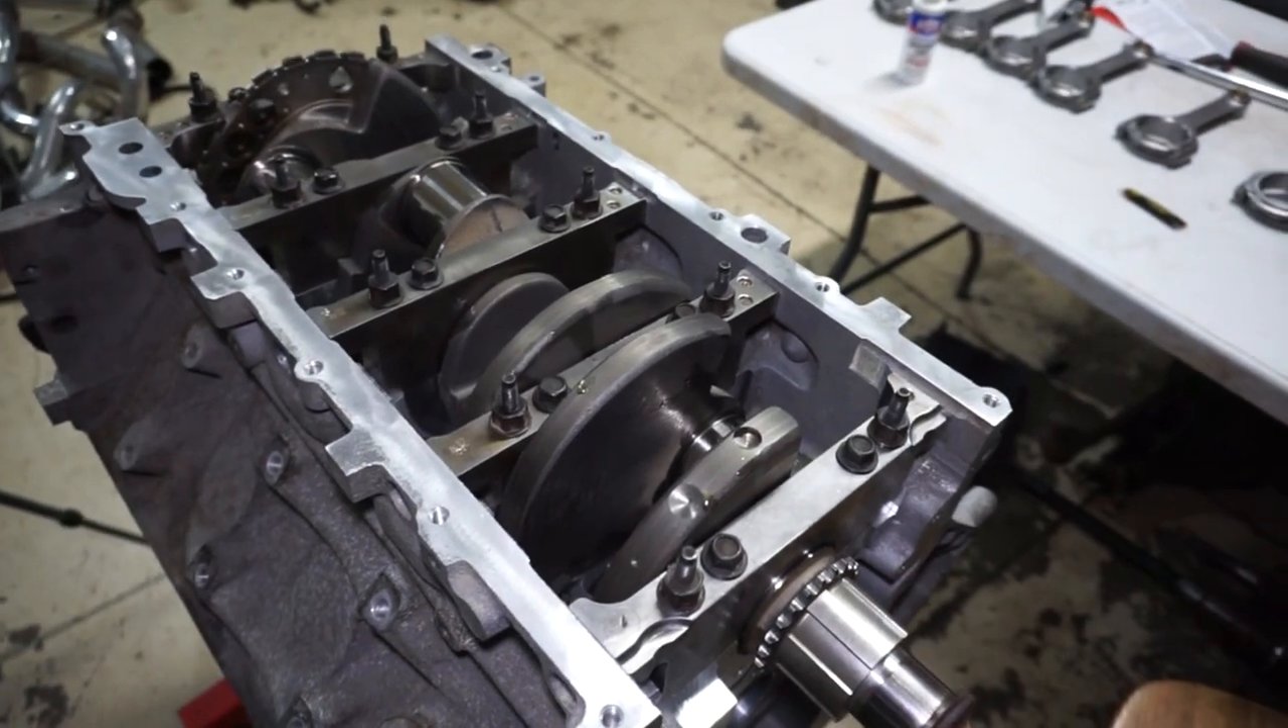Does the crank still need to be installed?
No.